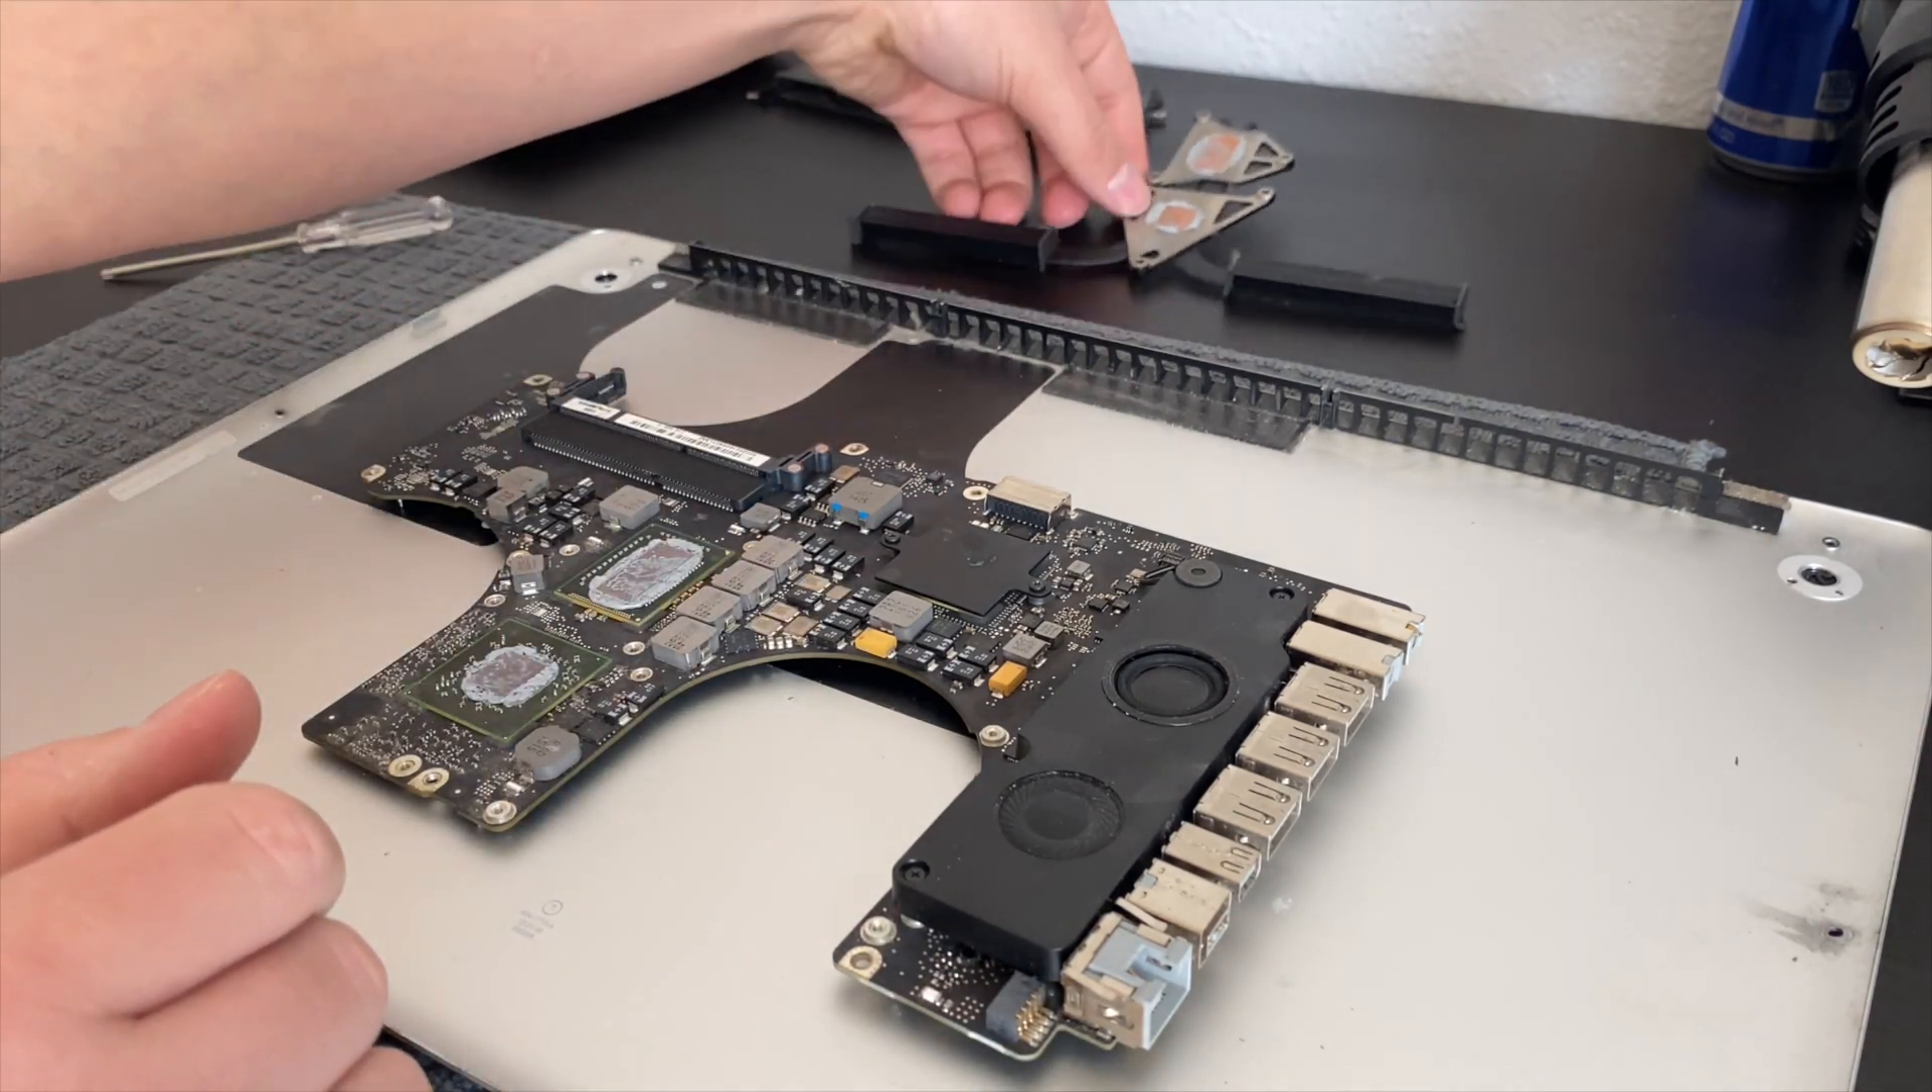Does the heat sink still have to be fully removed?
No.